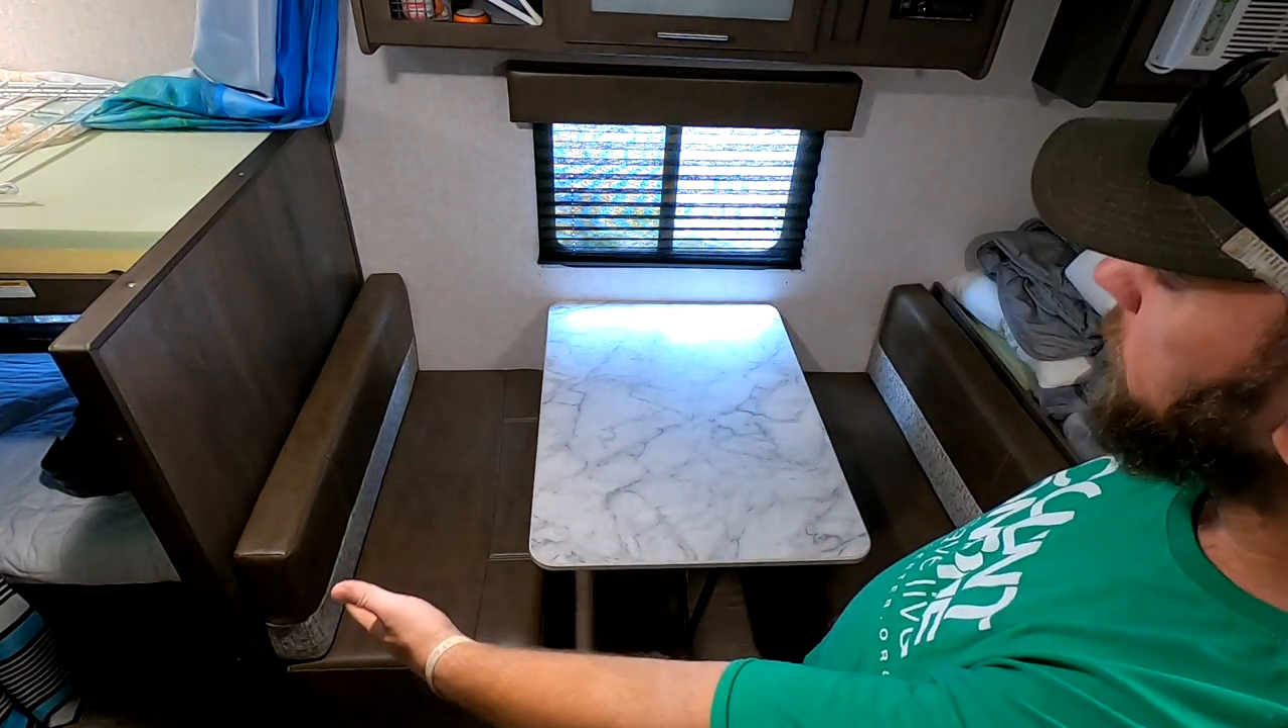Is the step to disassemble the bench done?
No.